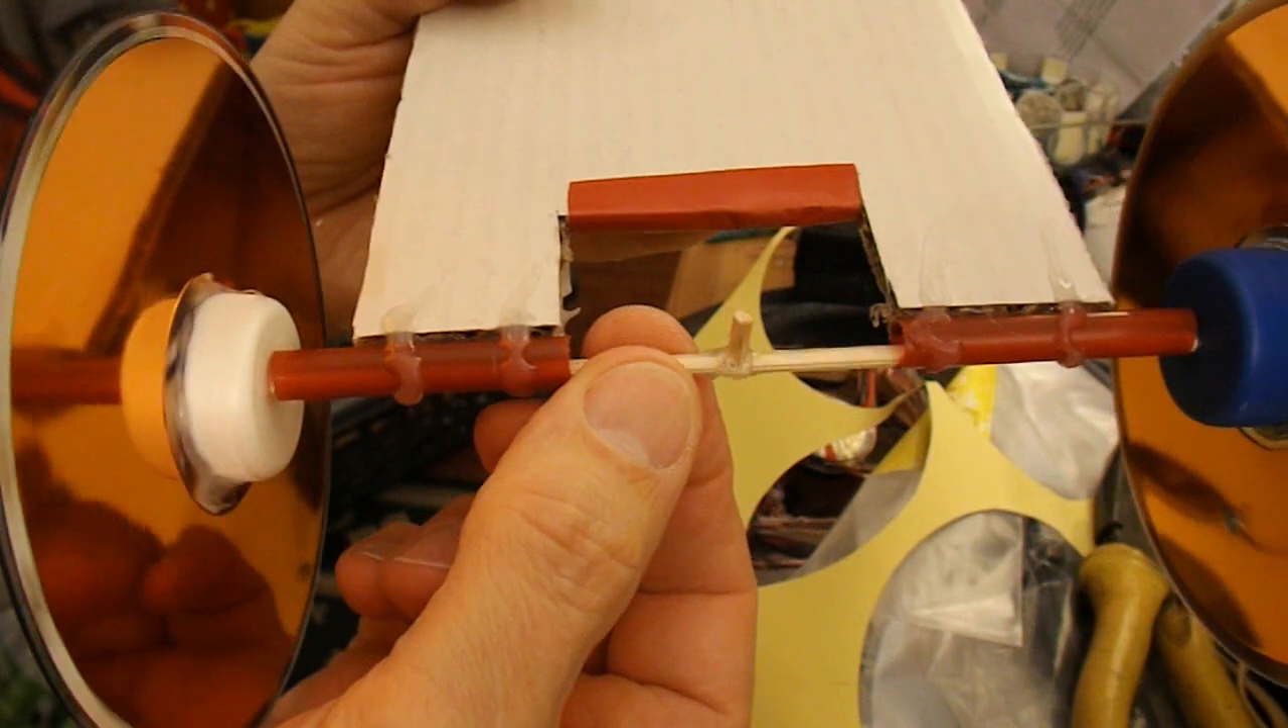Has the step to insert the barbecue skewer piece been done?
Yes.